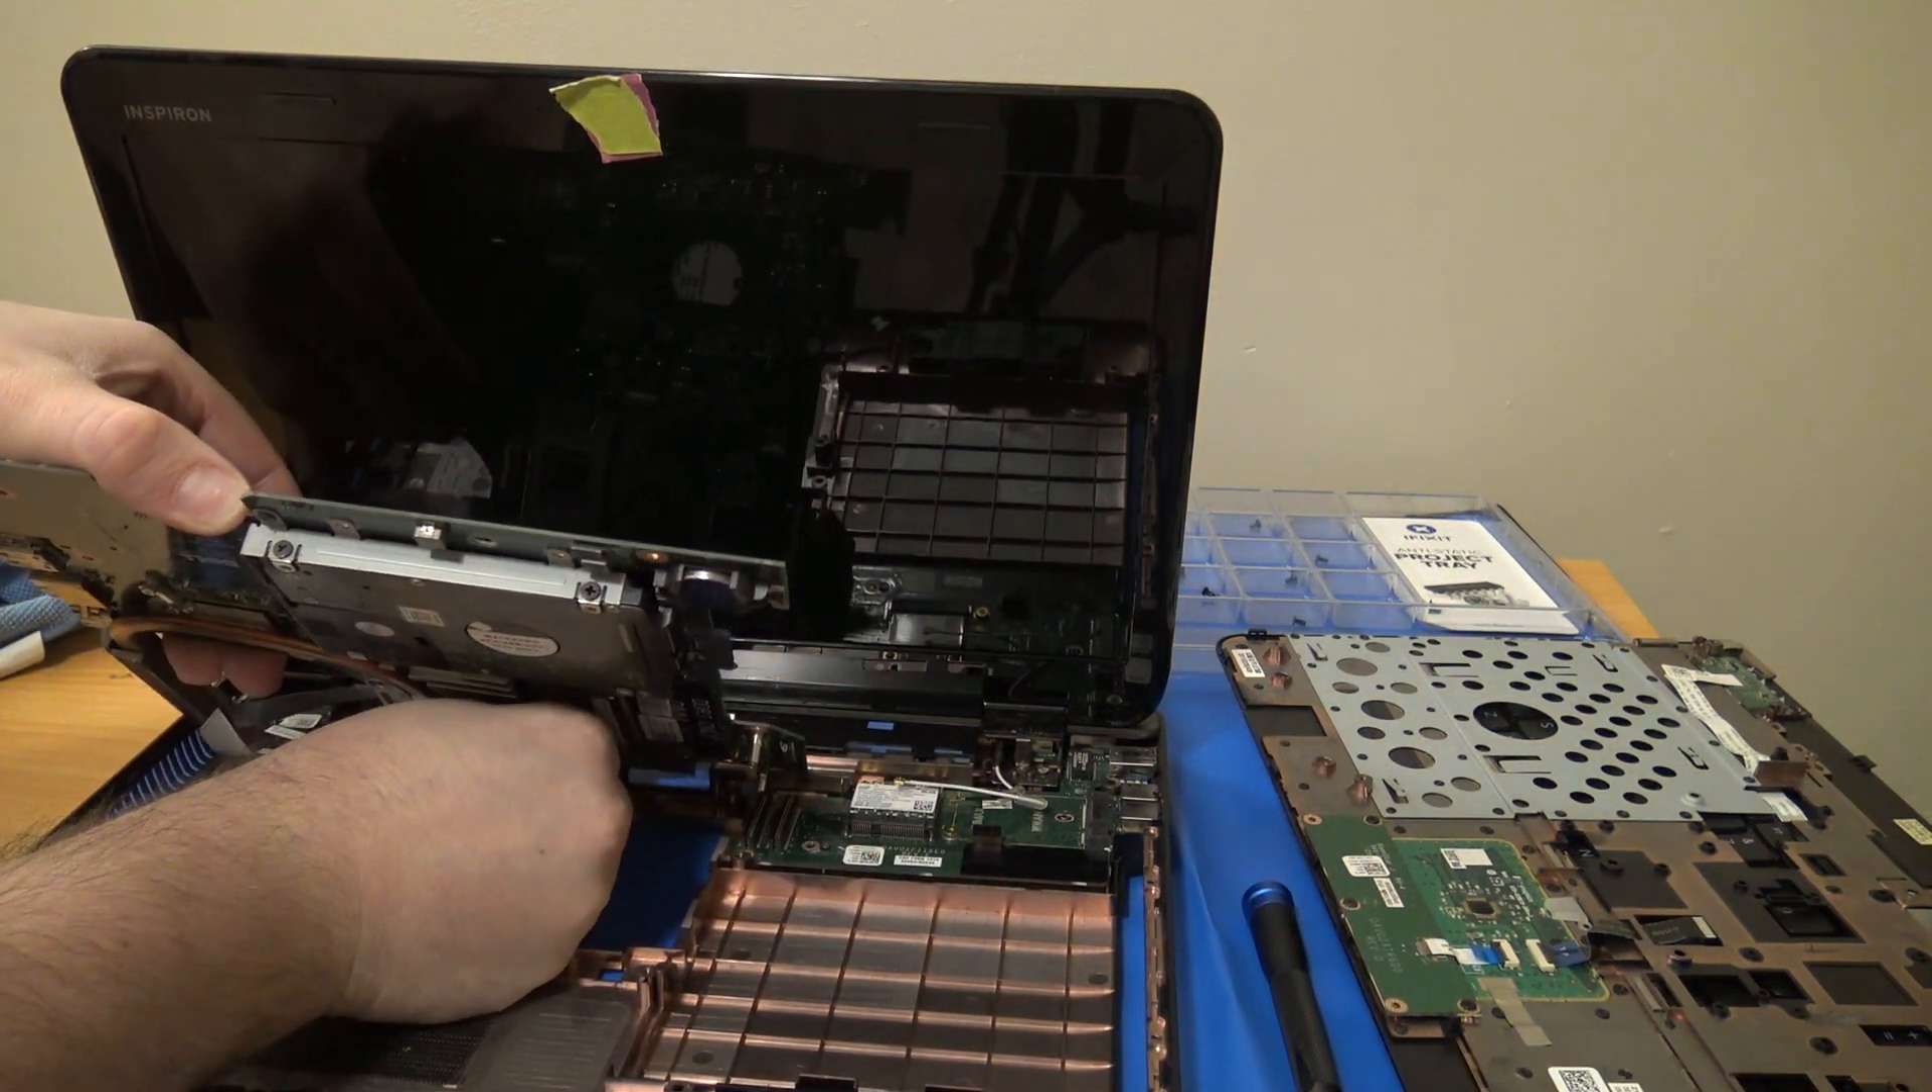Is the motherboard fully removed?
No.